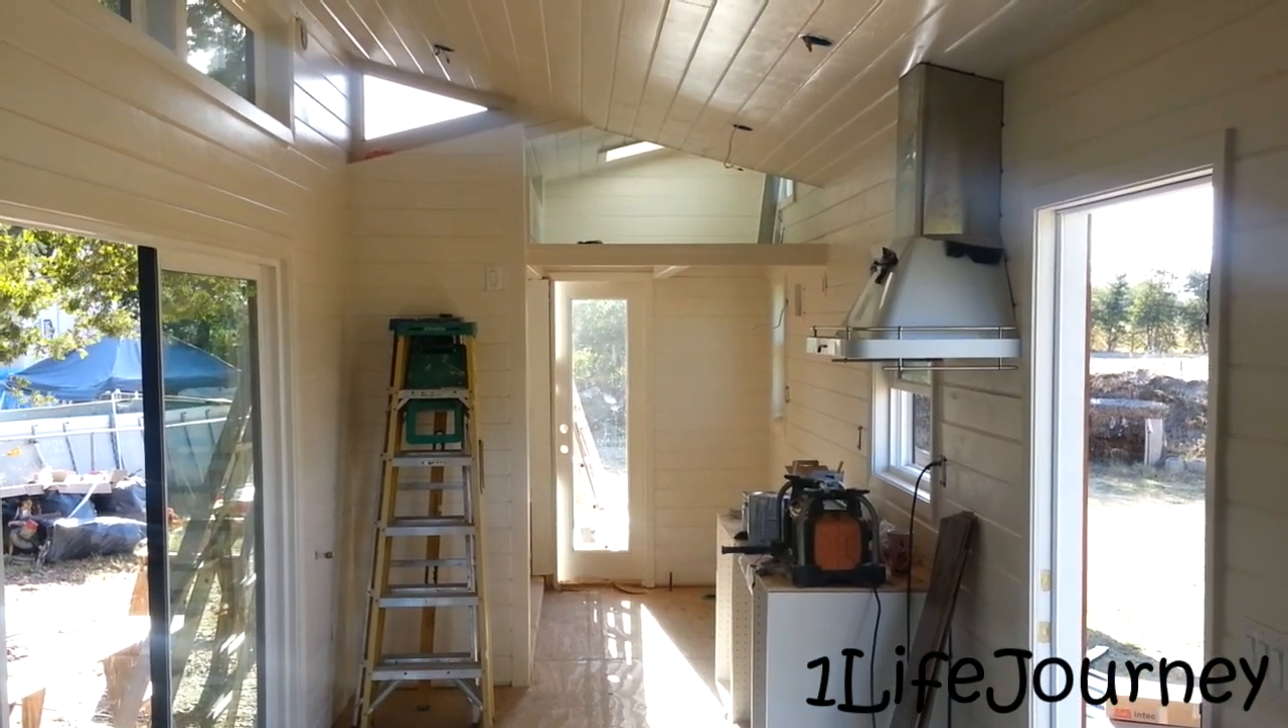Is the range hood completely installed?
Yes.